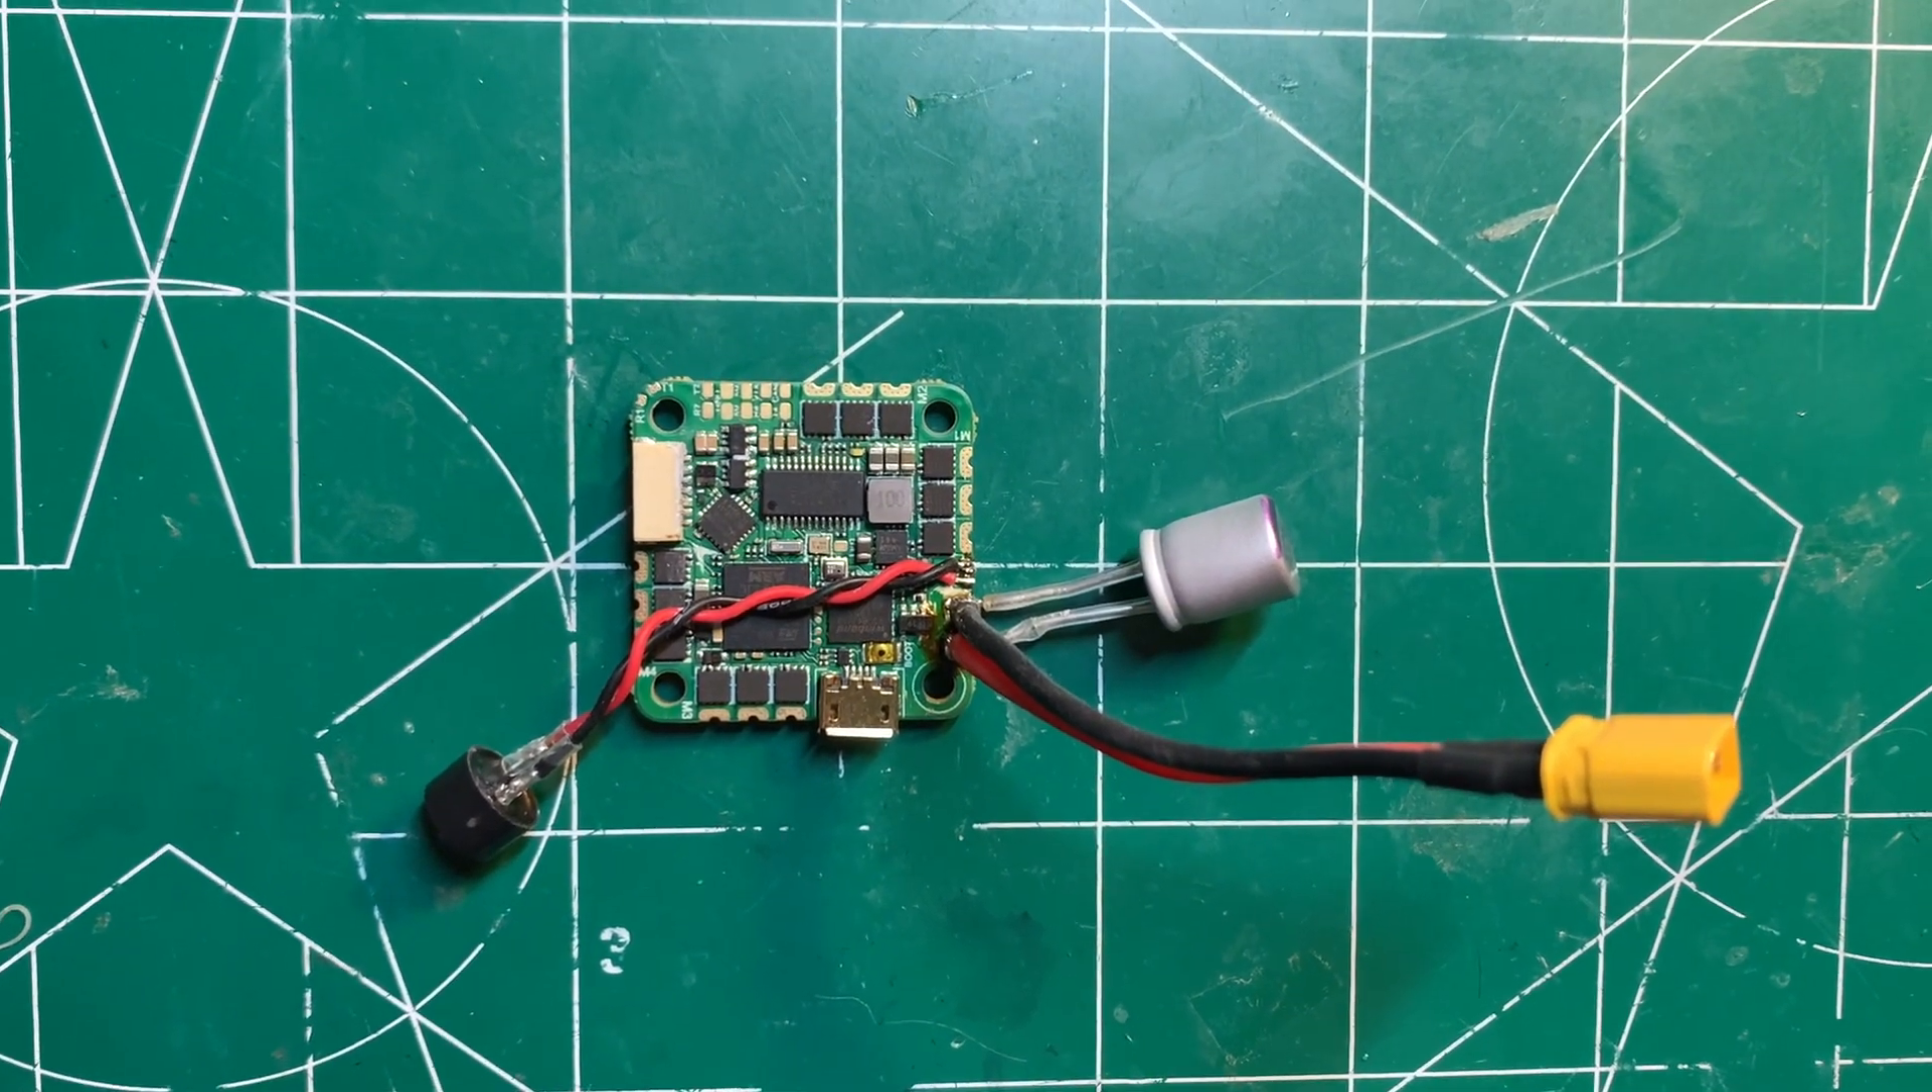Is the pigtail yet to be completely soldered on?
No.